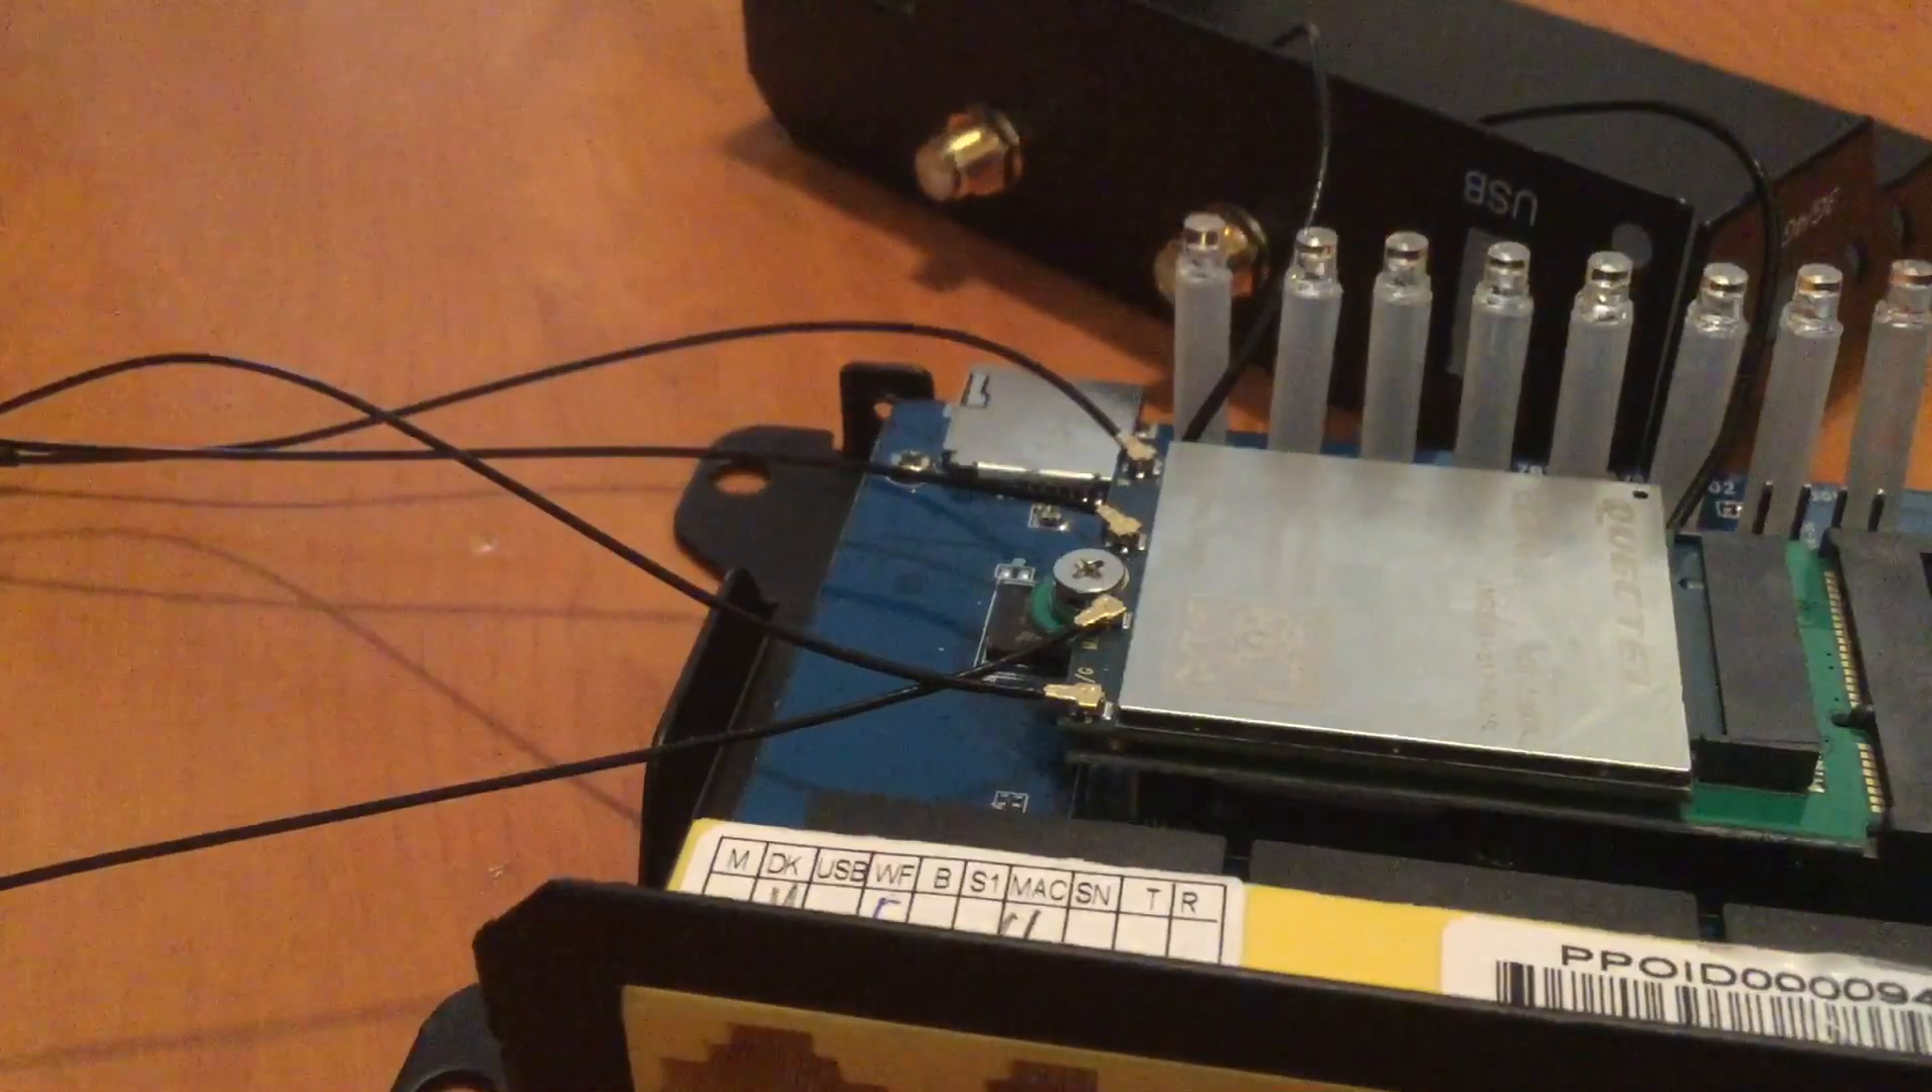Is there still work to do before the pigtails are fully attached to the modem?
No.